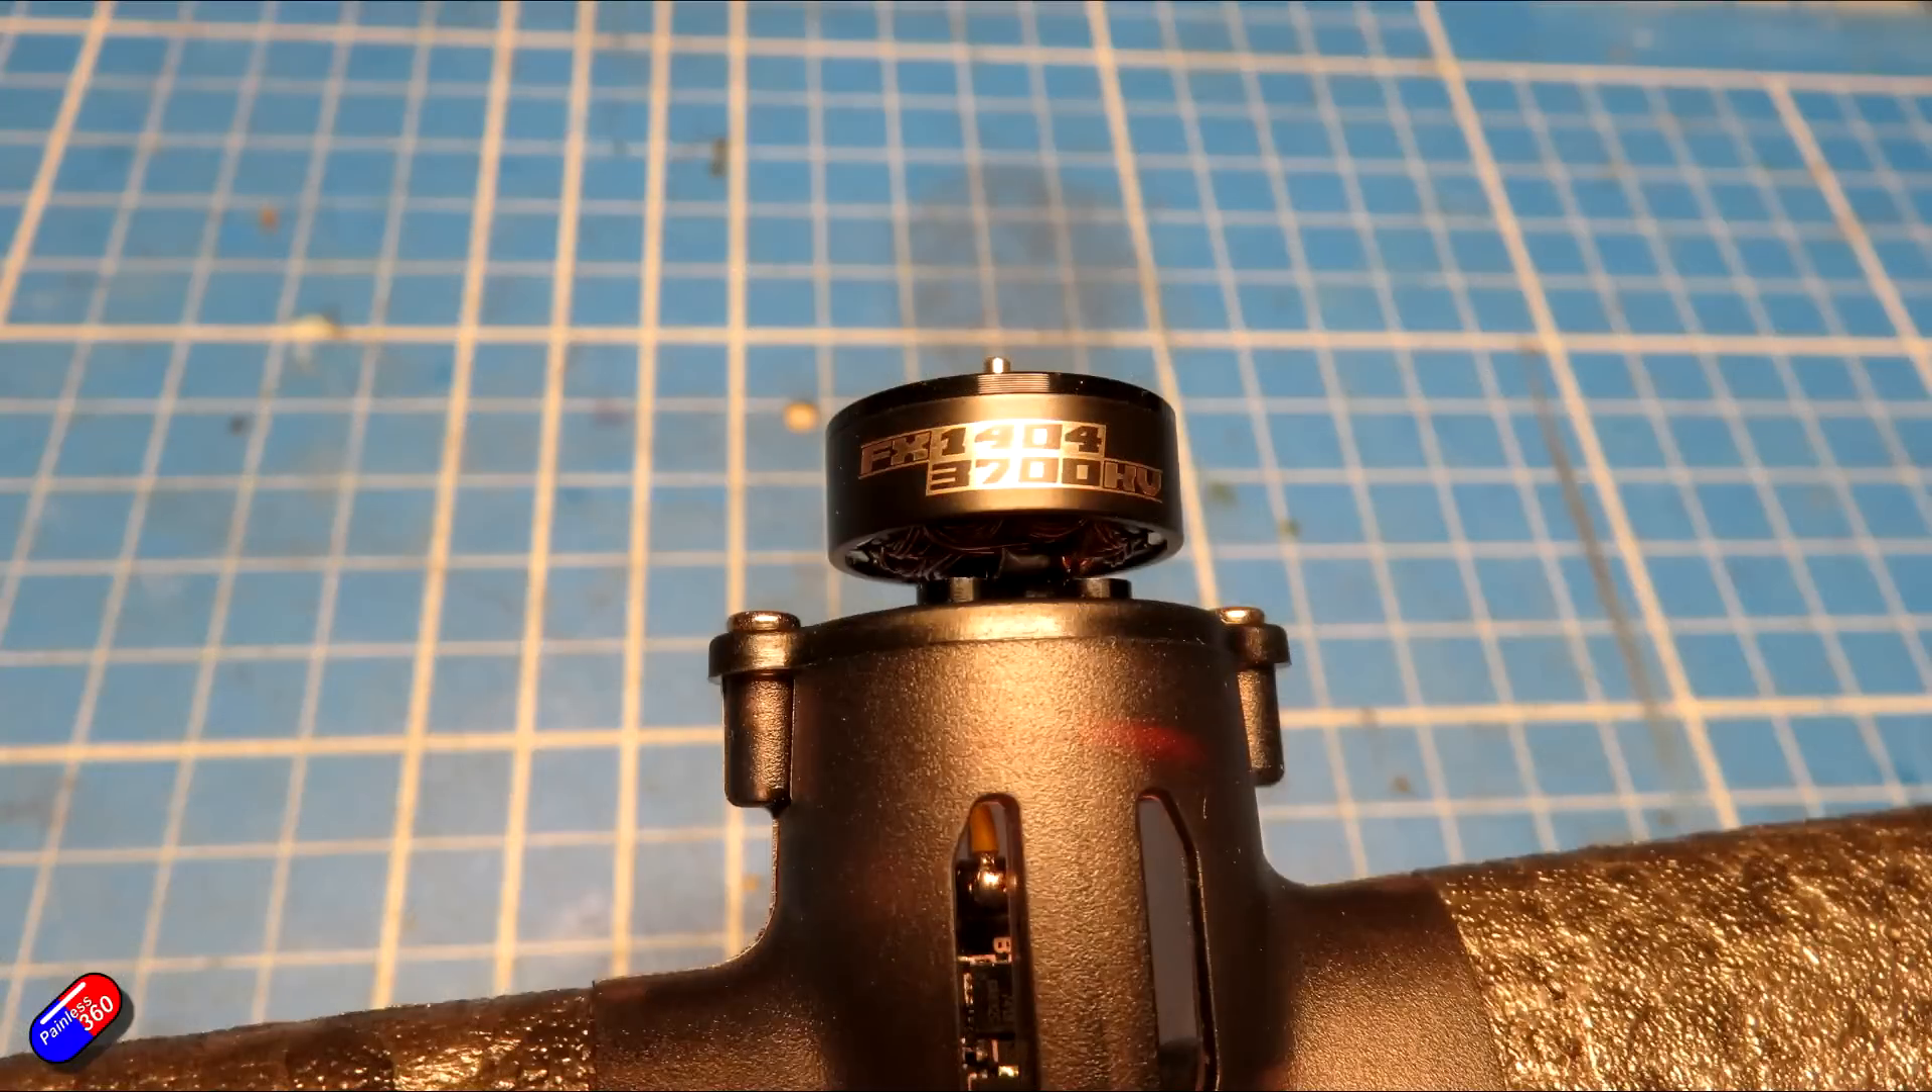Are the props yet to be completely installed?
Yes.